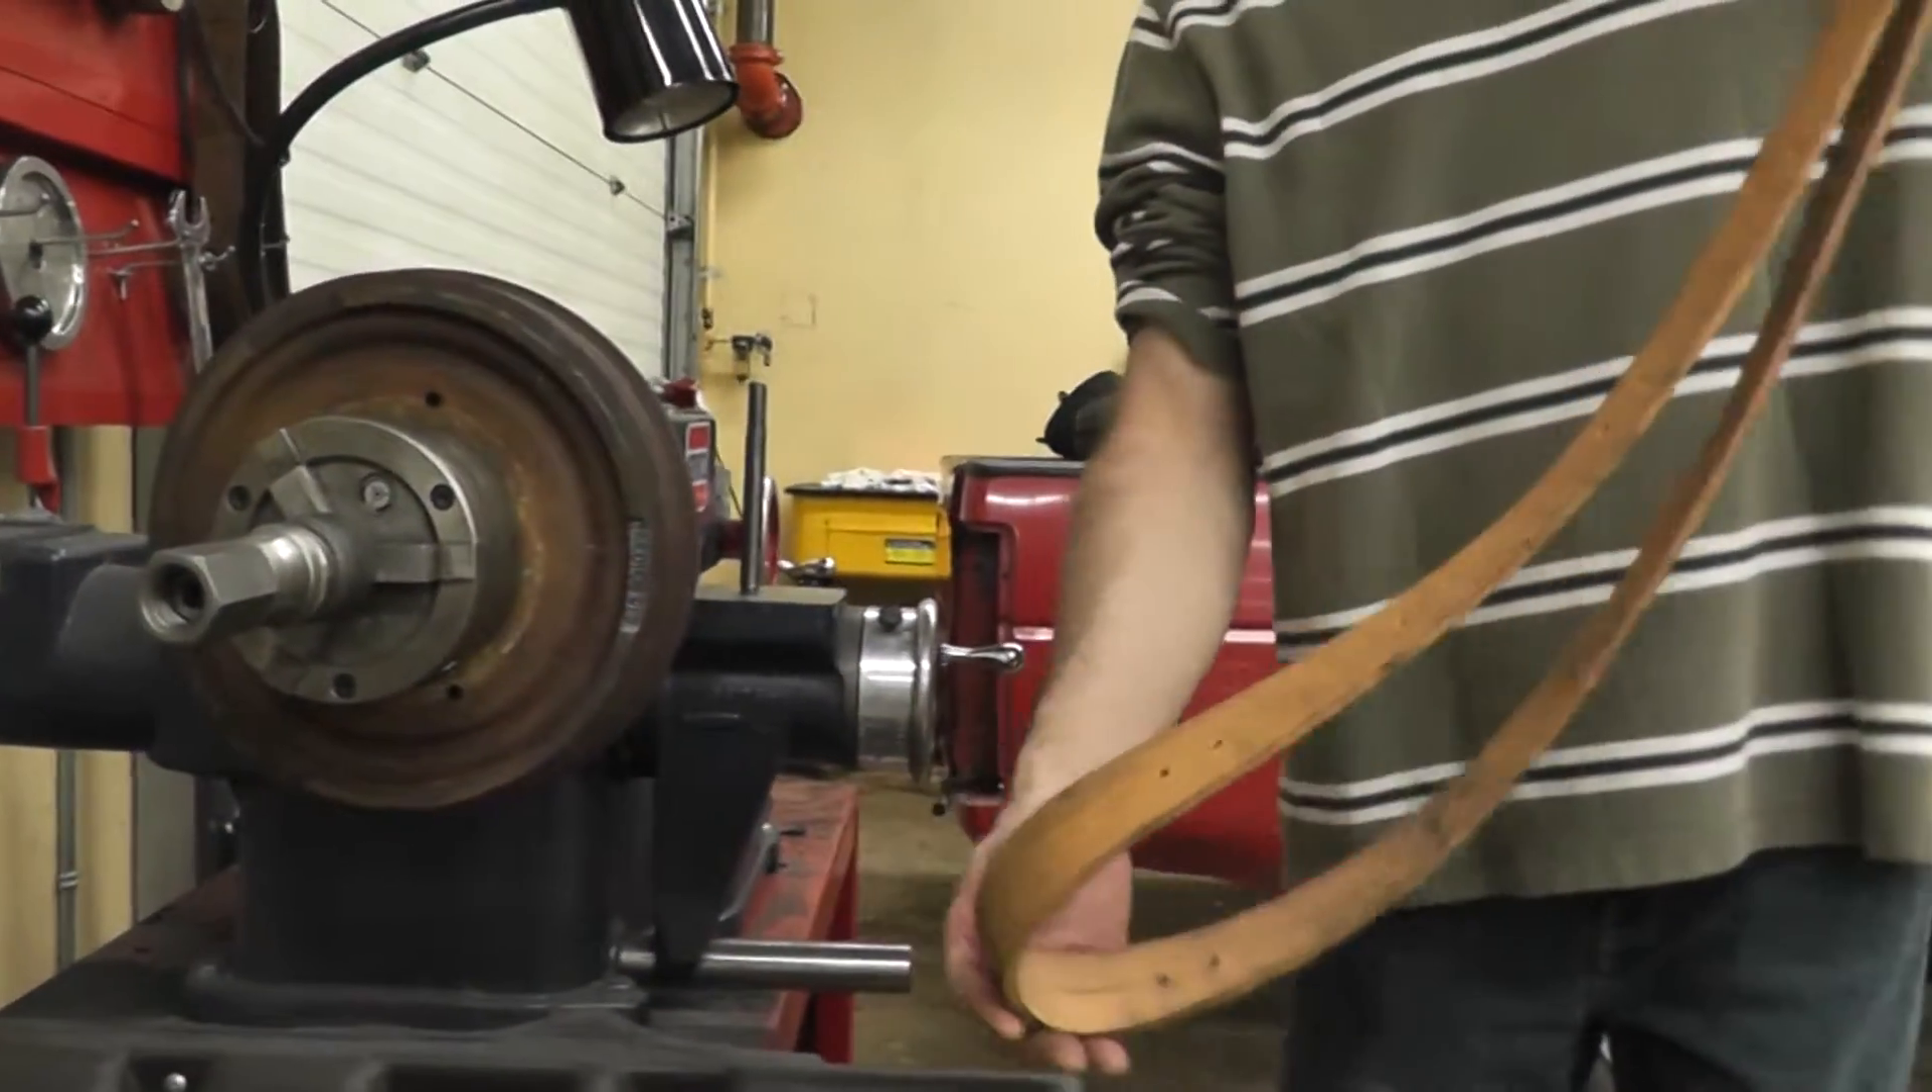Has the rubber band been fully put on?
No.